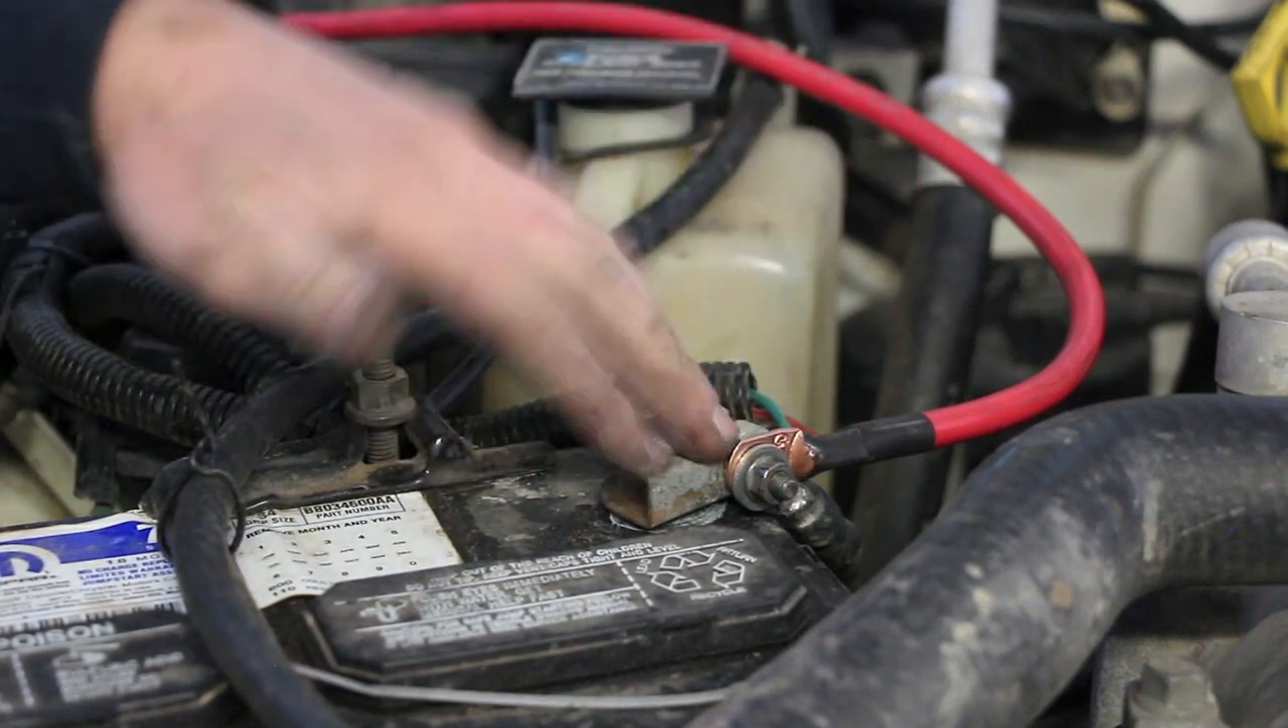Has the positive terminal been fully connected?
Yes.